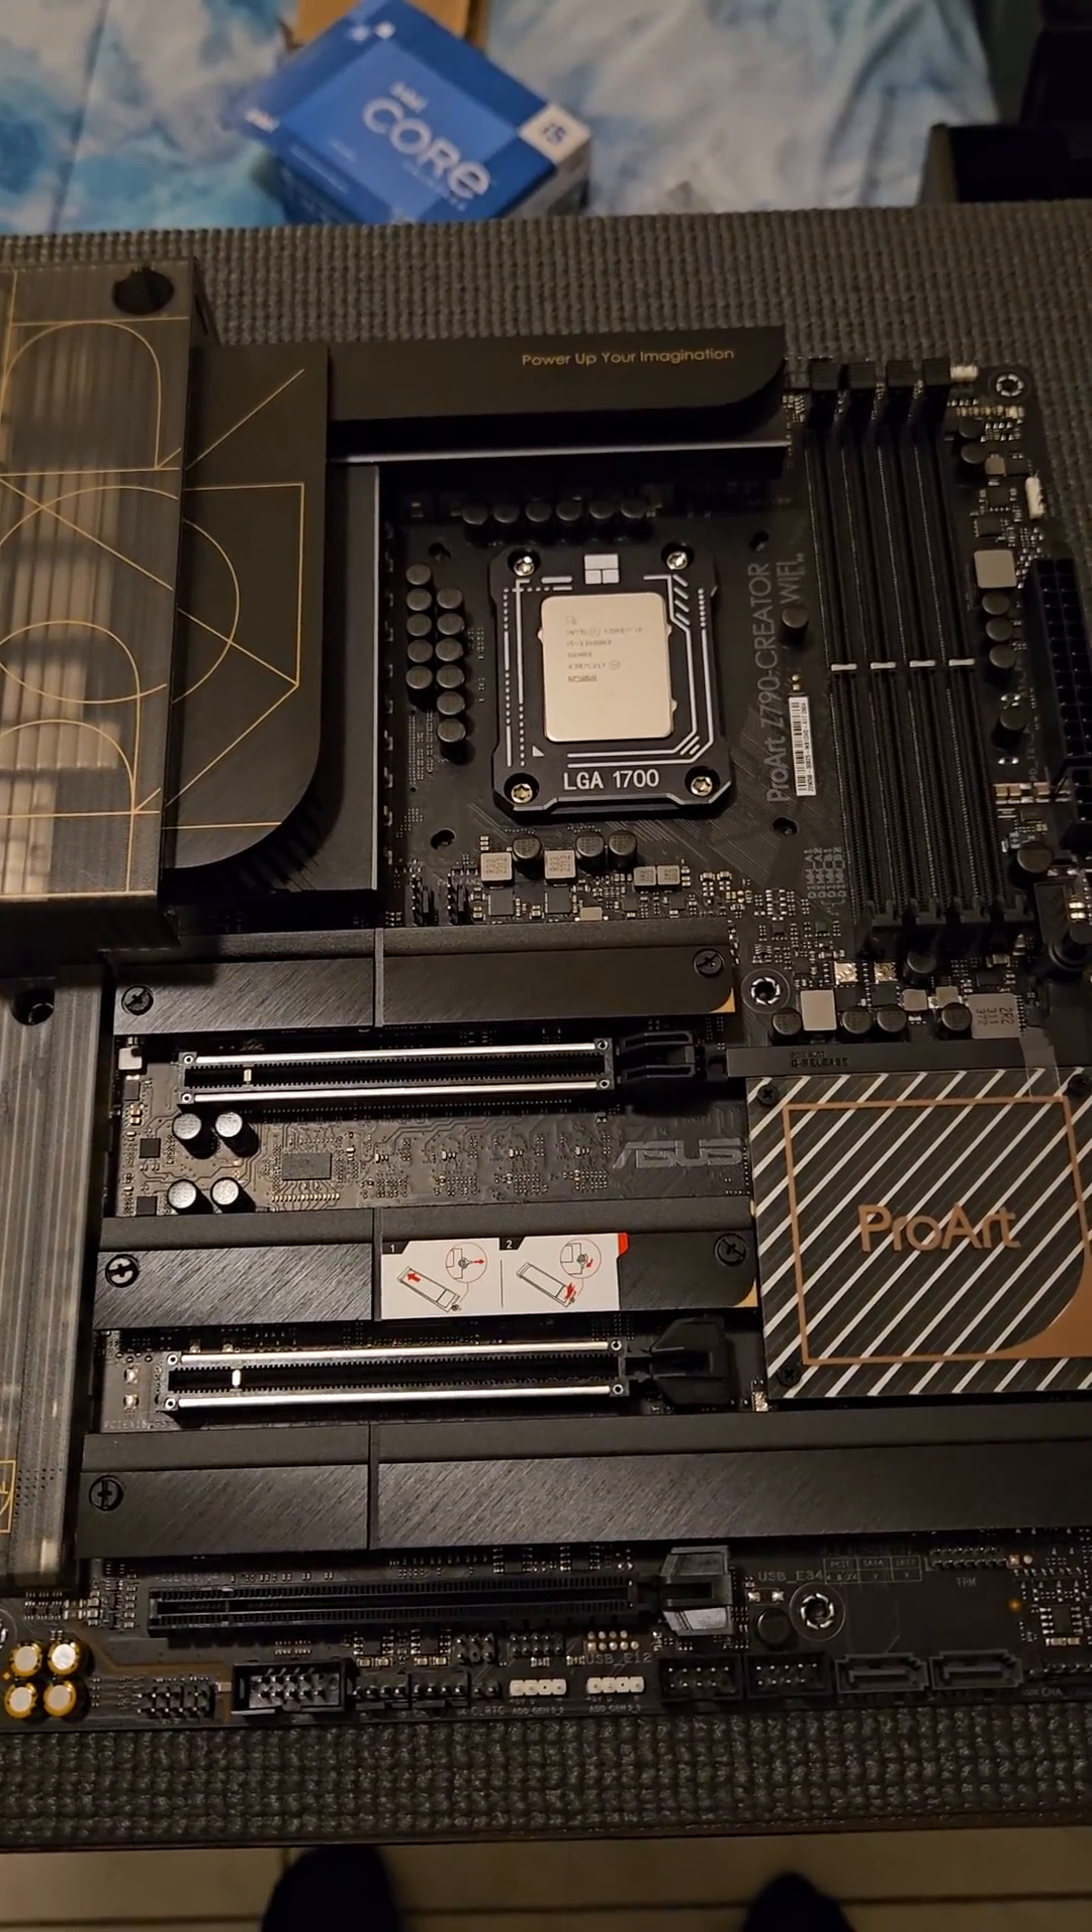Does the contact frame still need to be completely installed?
No.